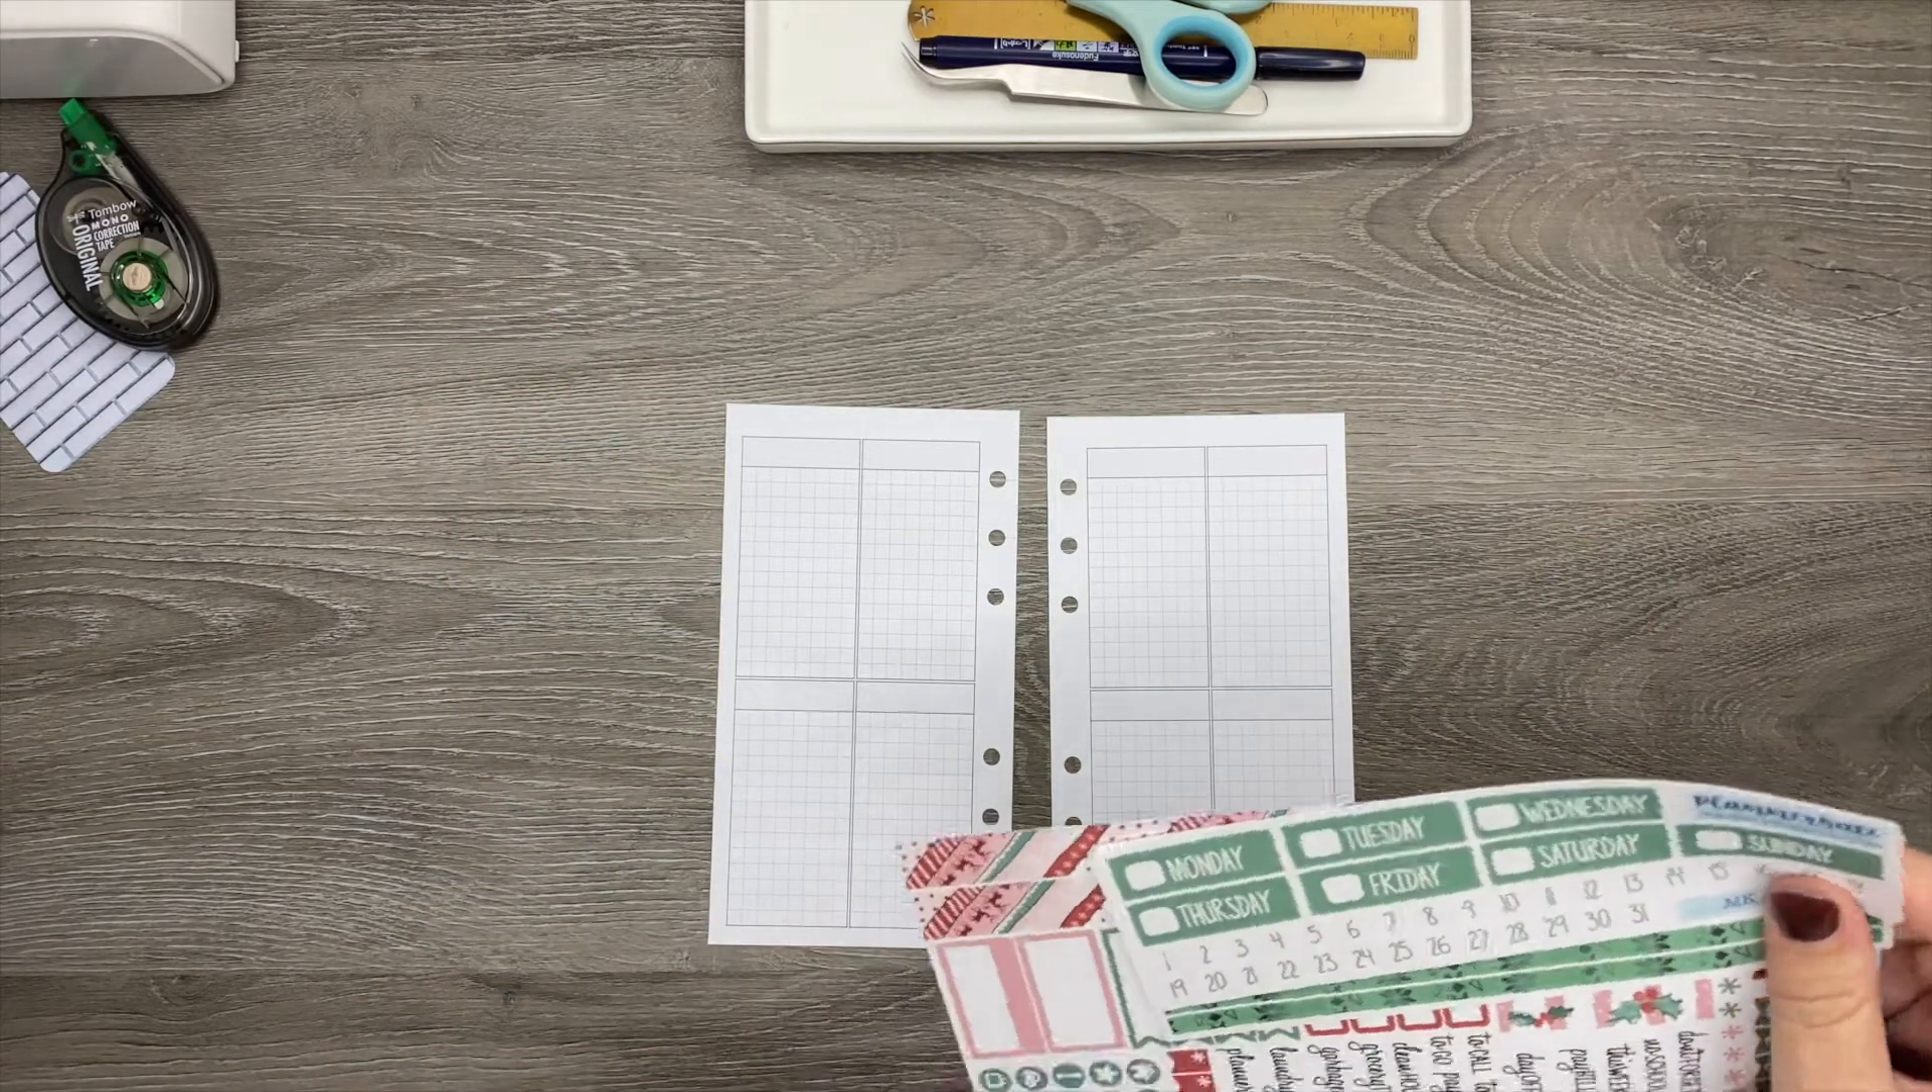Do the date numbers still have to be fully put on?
Yes.